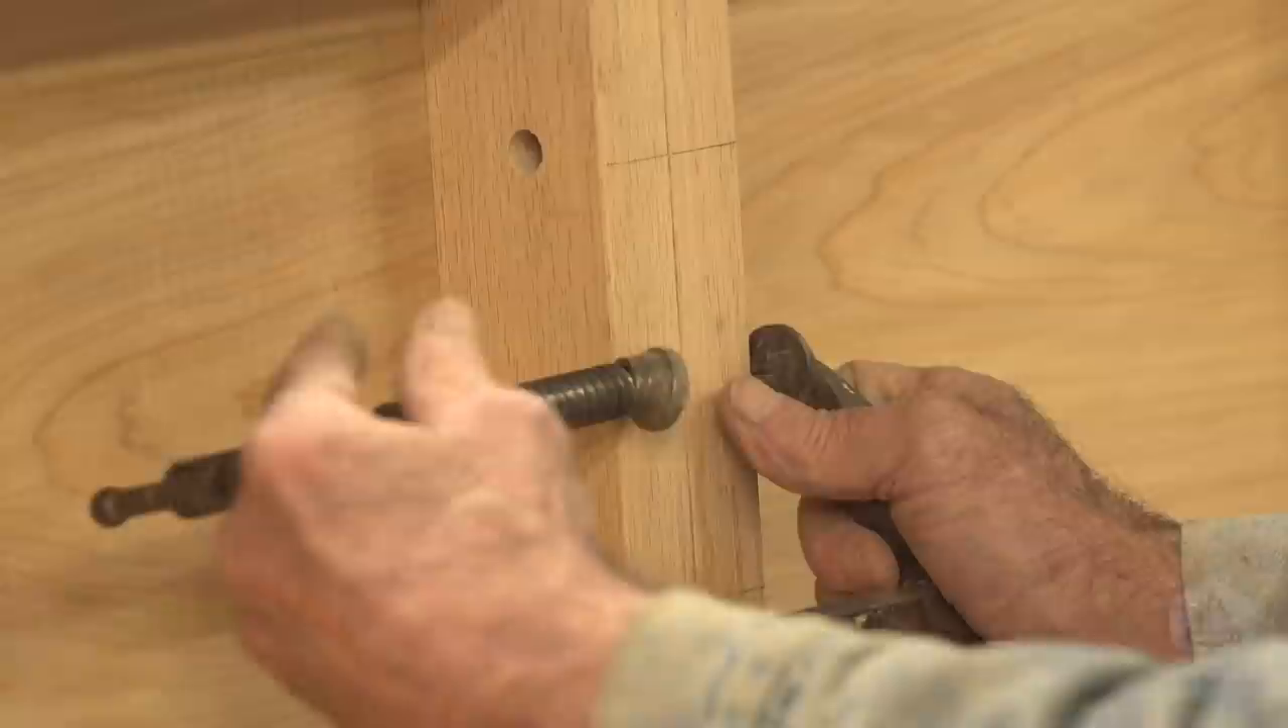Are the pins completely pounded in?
No.